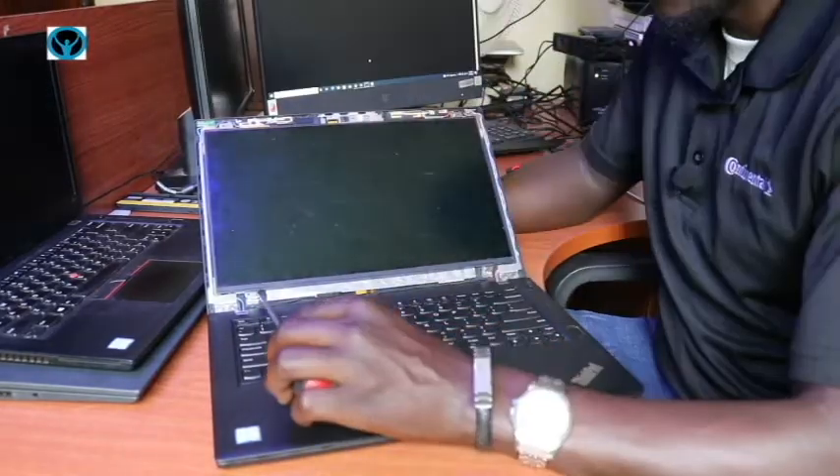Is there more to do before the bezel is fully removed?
No.